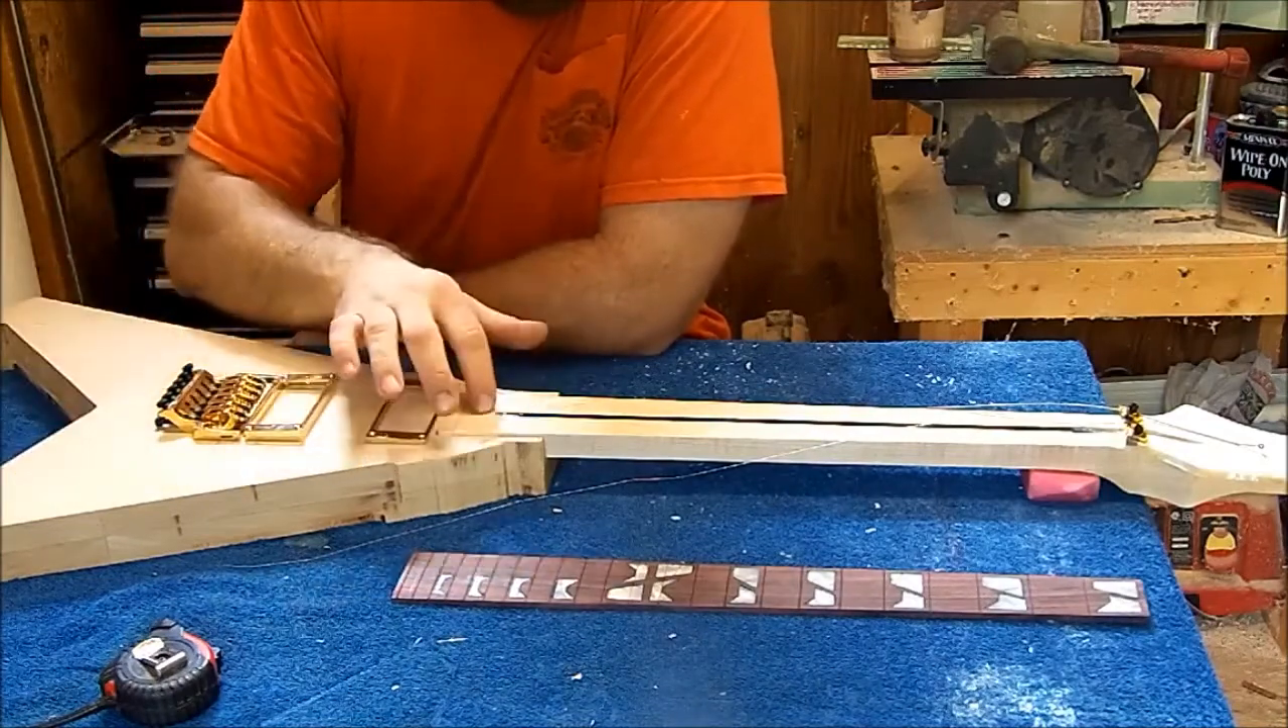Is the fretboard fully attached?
No.